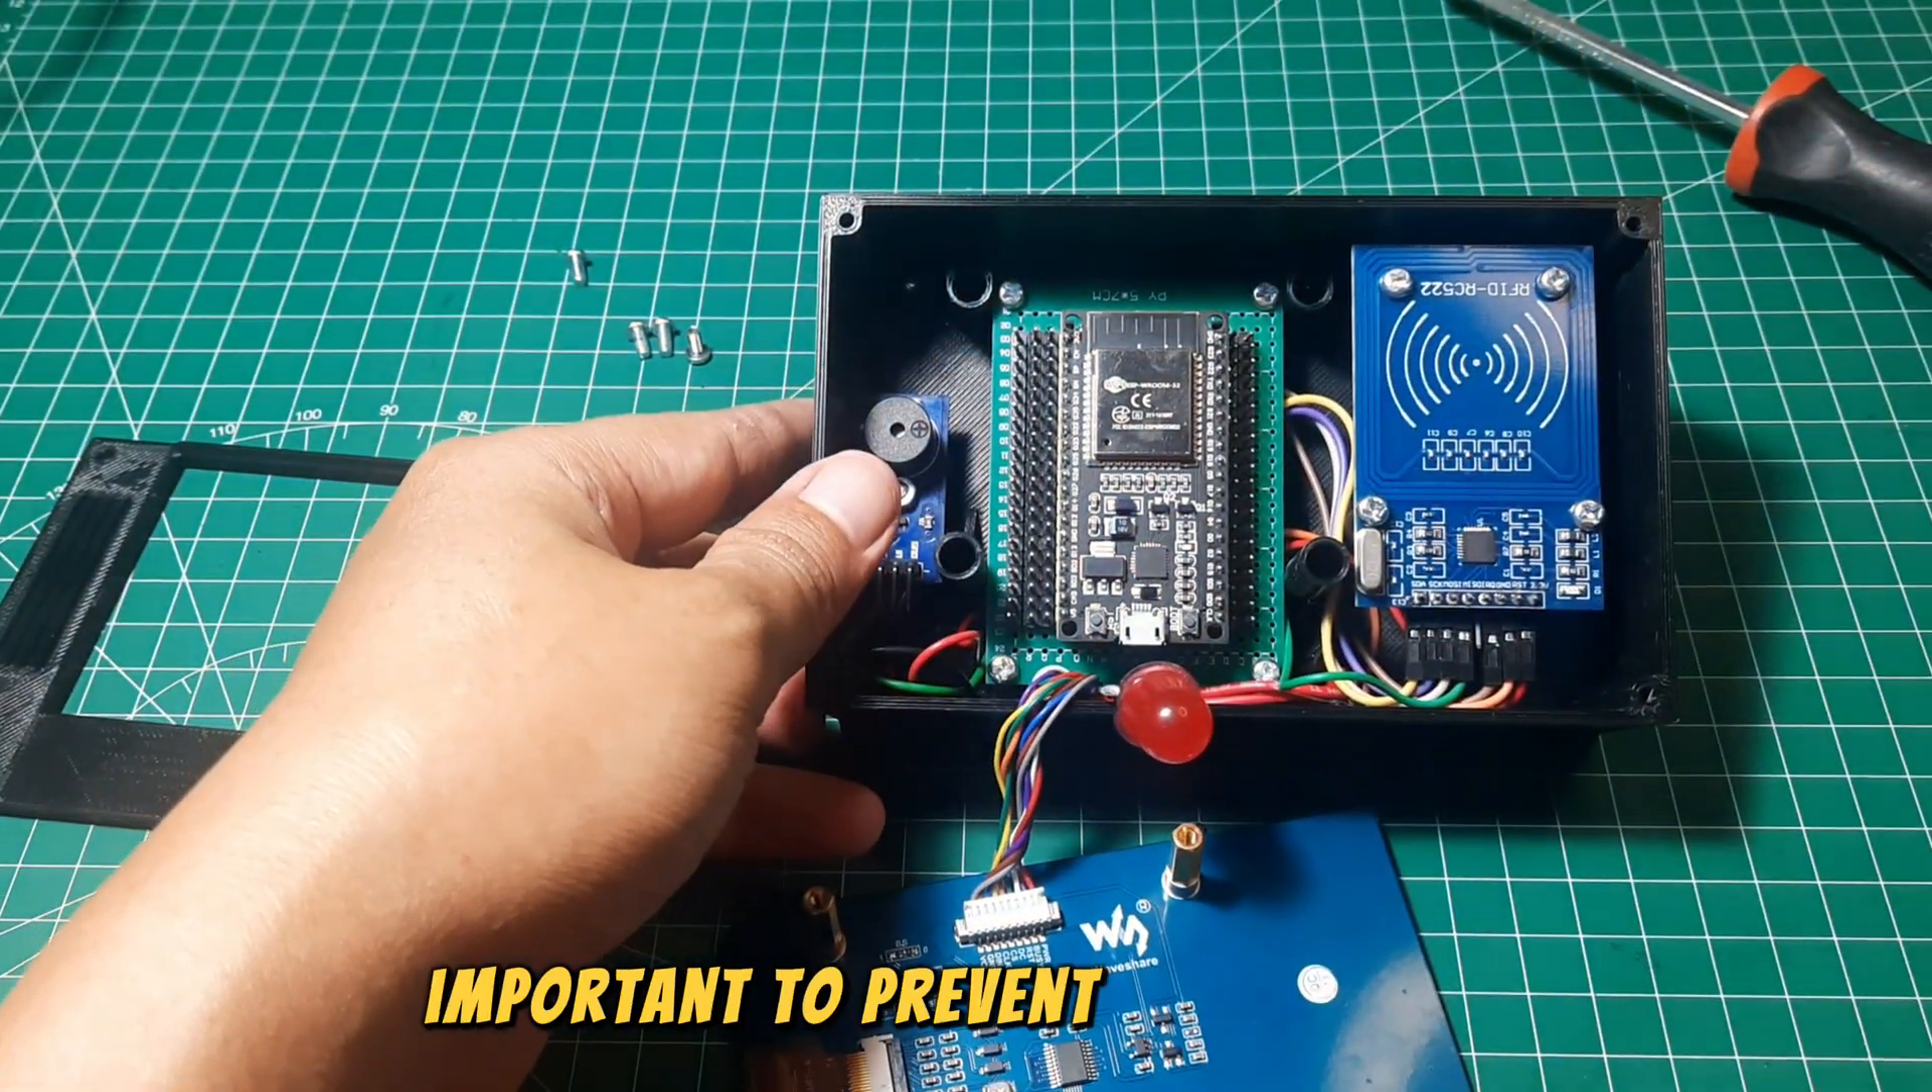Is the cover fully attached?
No.